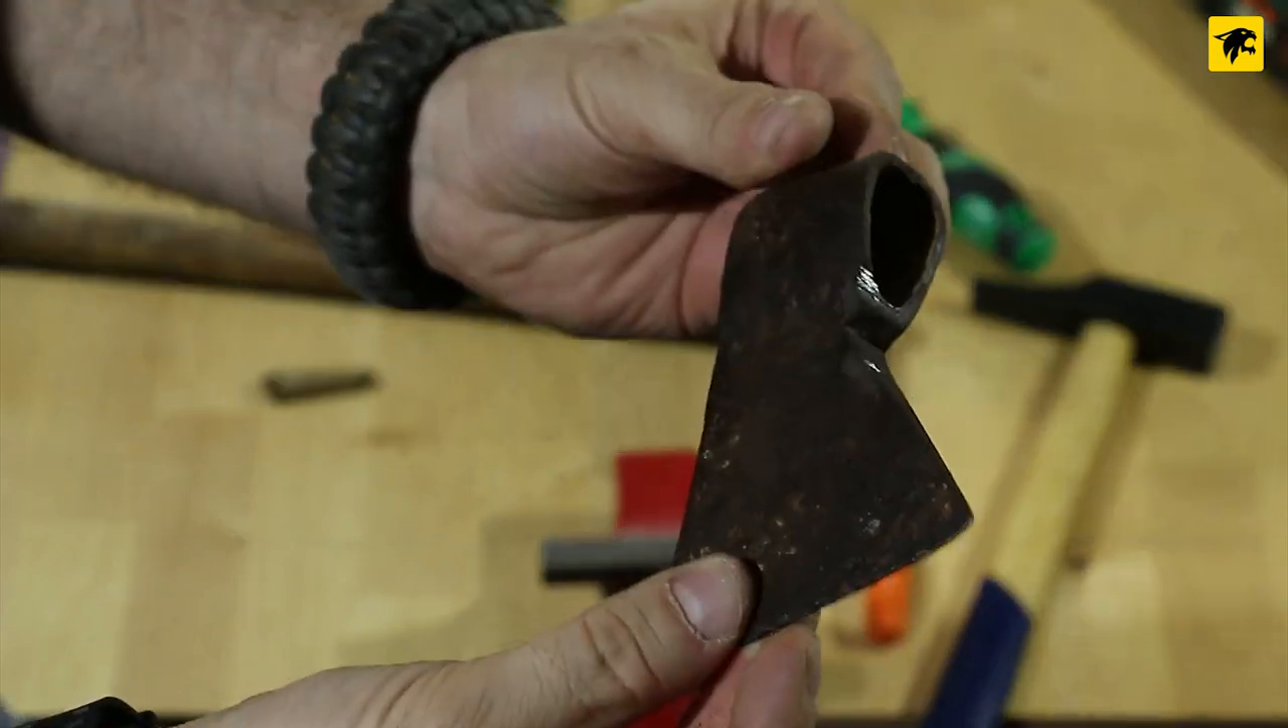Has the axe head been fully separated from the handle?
Yes.